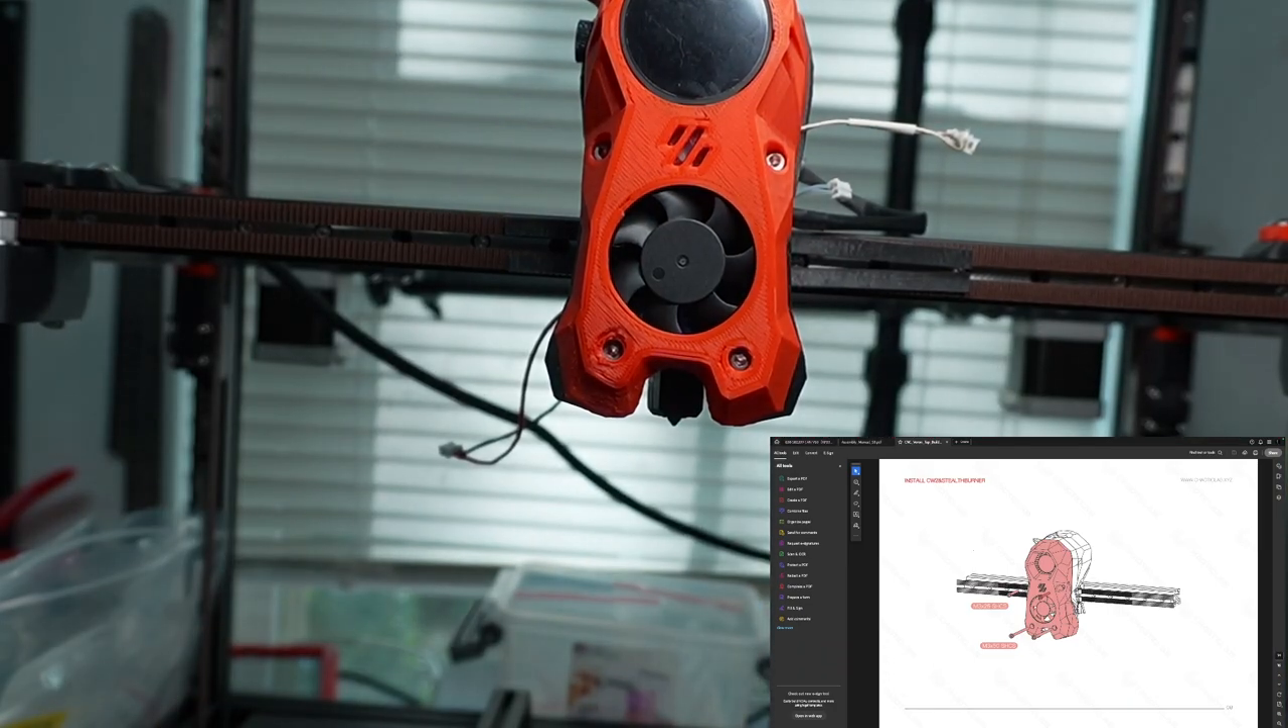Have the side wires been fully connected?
No.